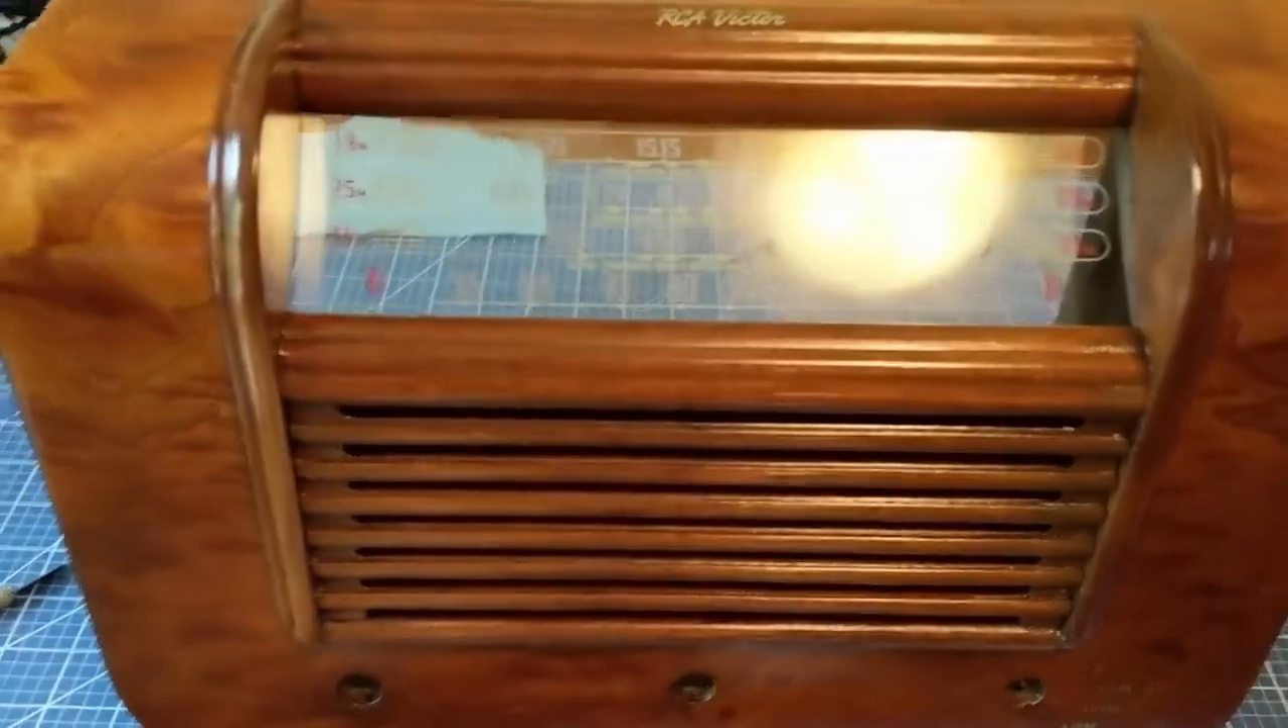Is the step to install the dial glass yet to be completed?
No.